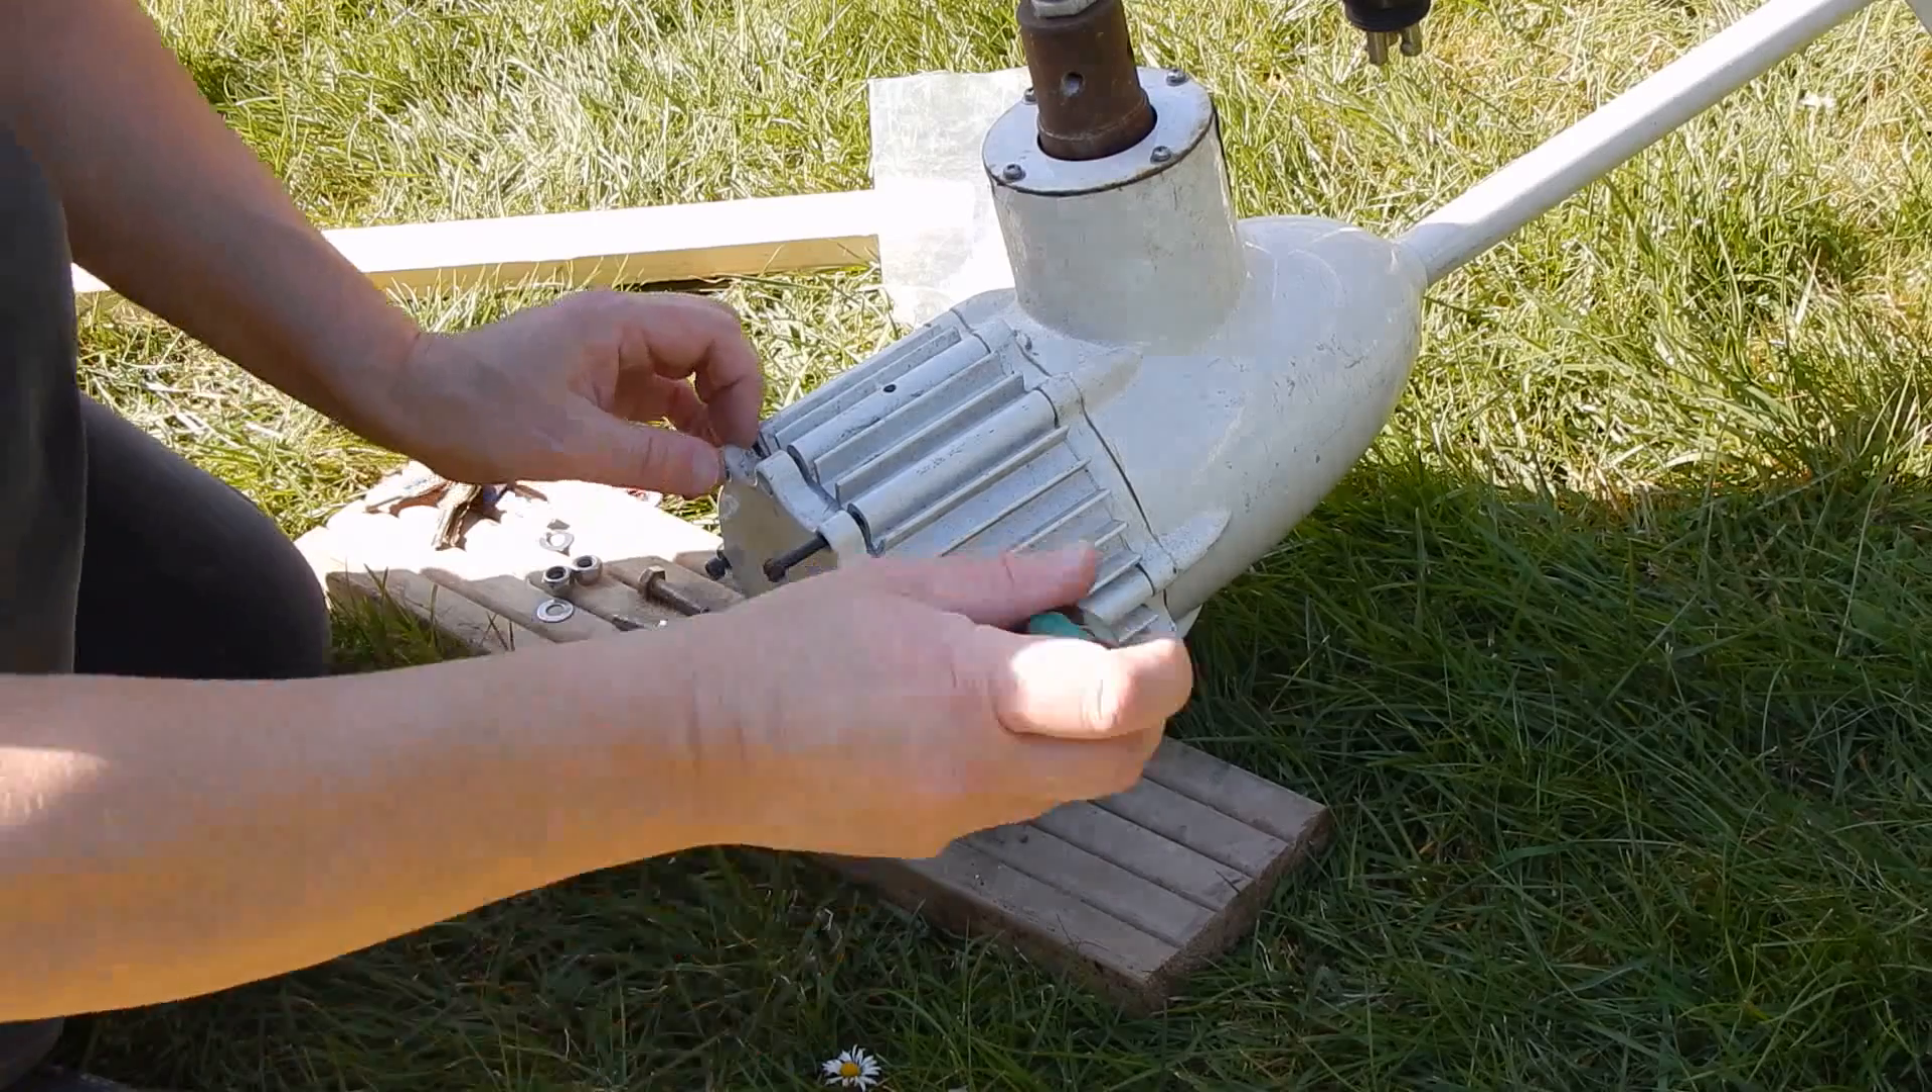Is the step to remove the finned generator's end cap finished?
No.